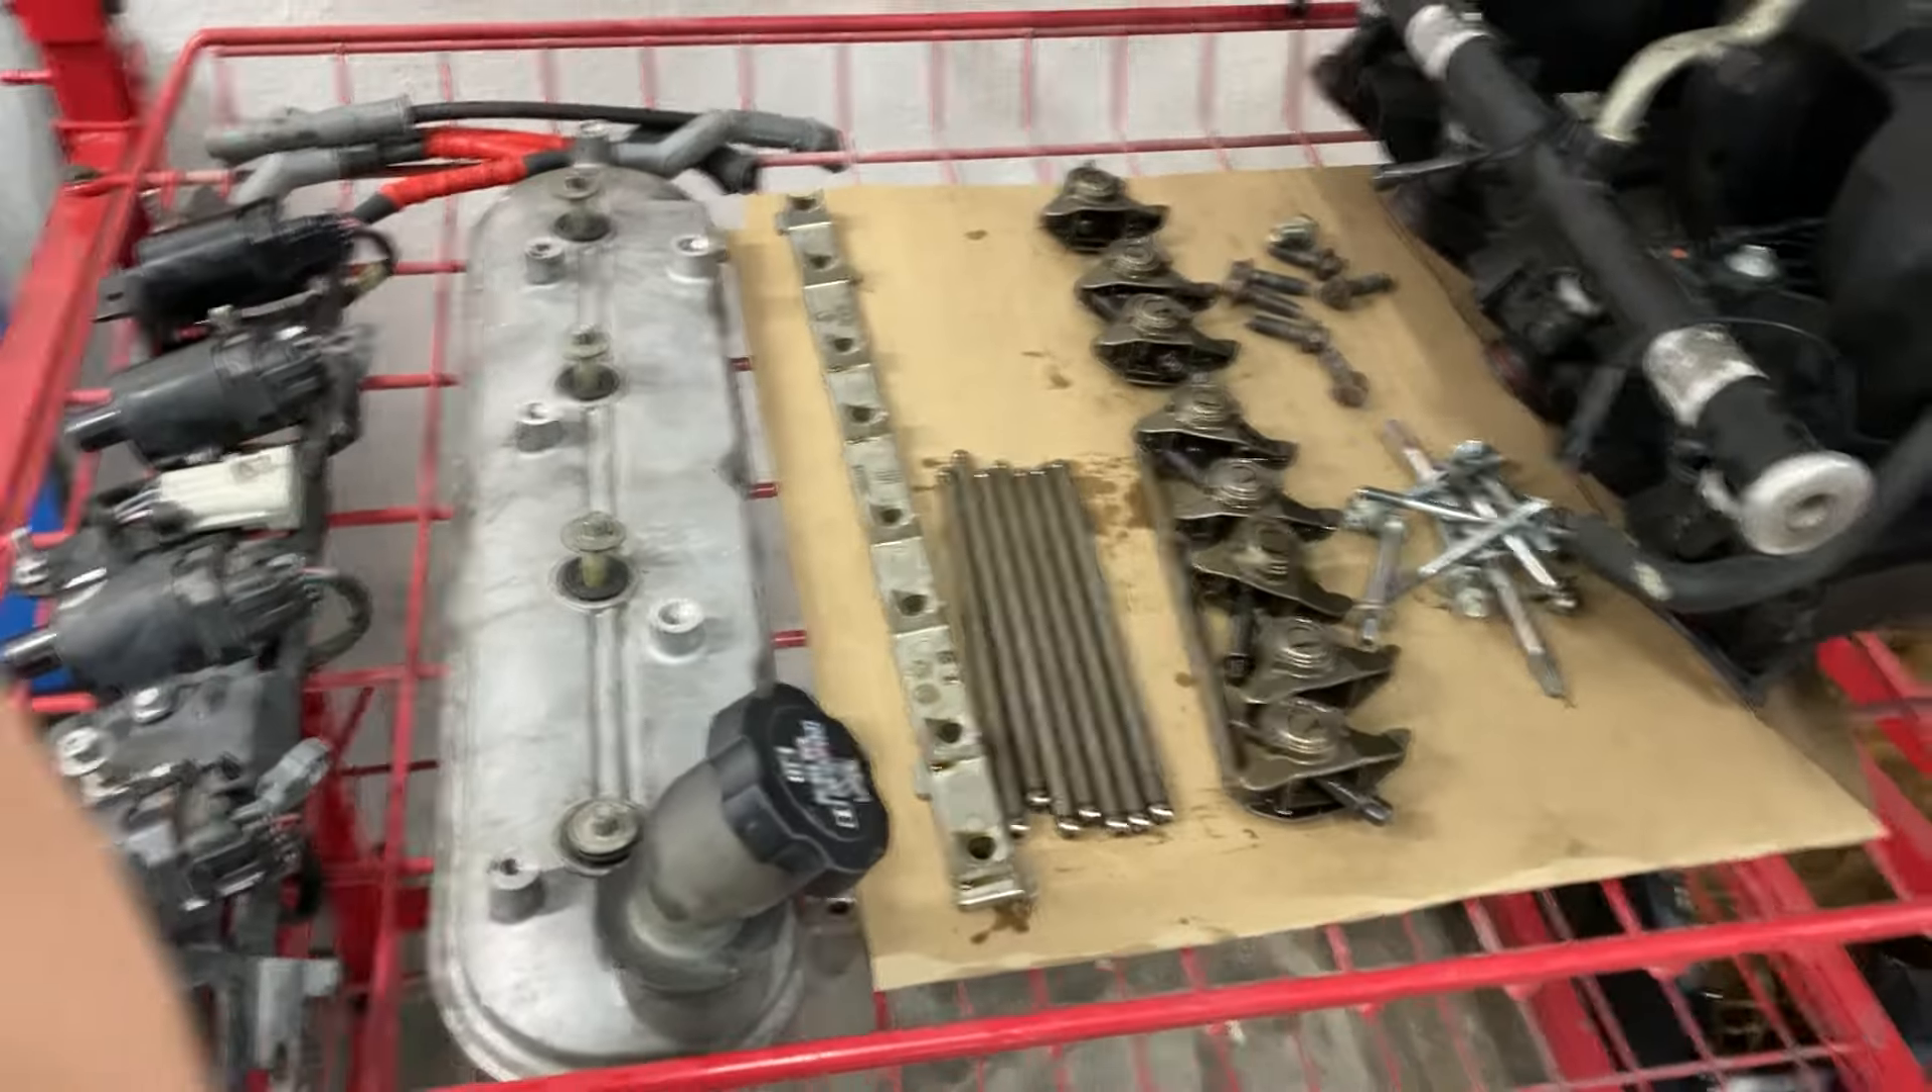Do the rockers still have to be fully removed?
No.